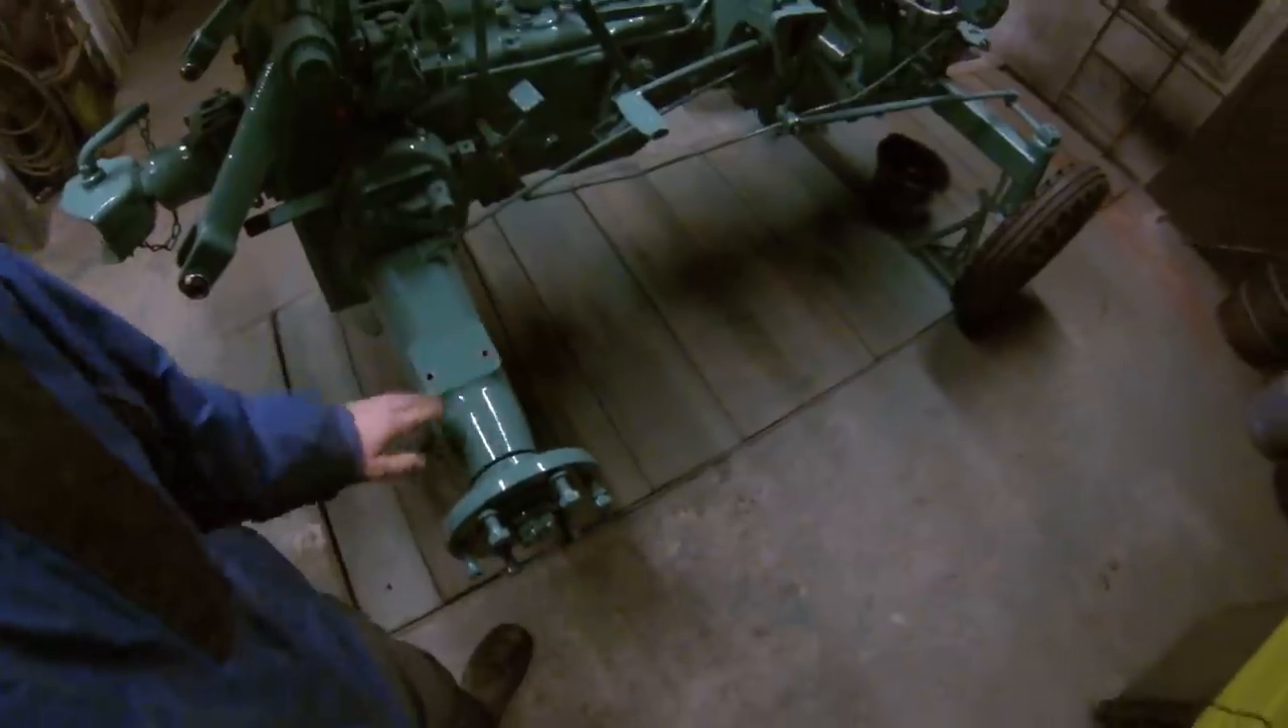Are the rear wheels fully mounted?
No.